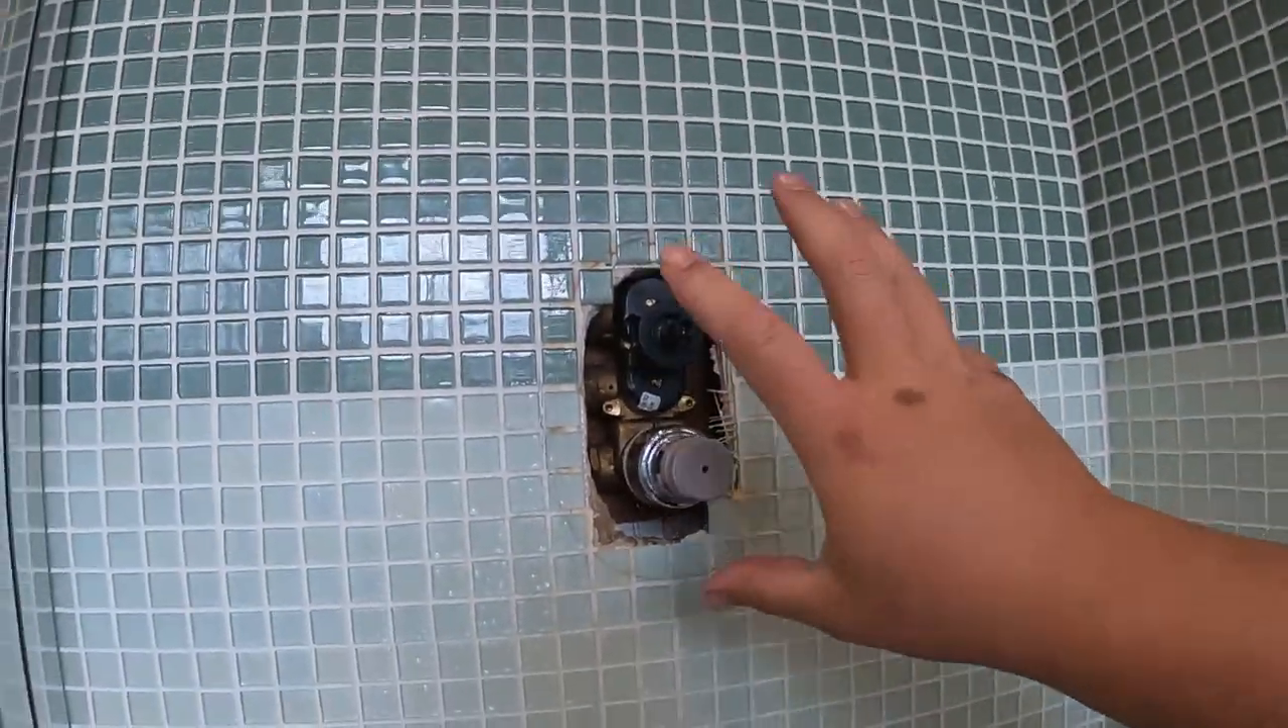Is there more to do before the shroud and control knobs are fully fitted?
Yes.